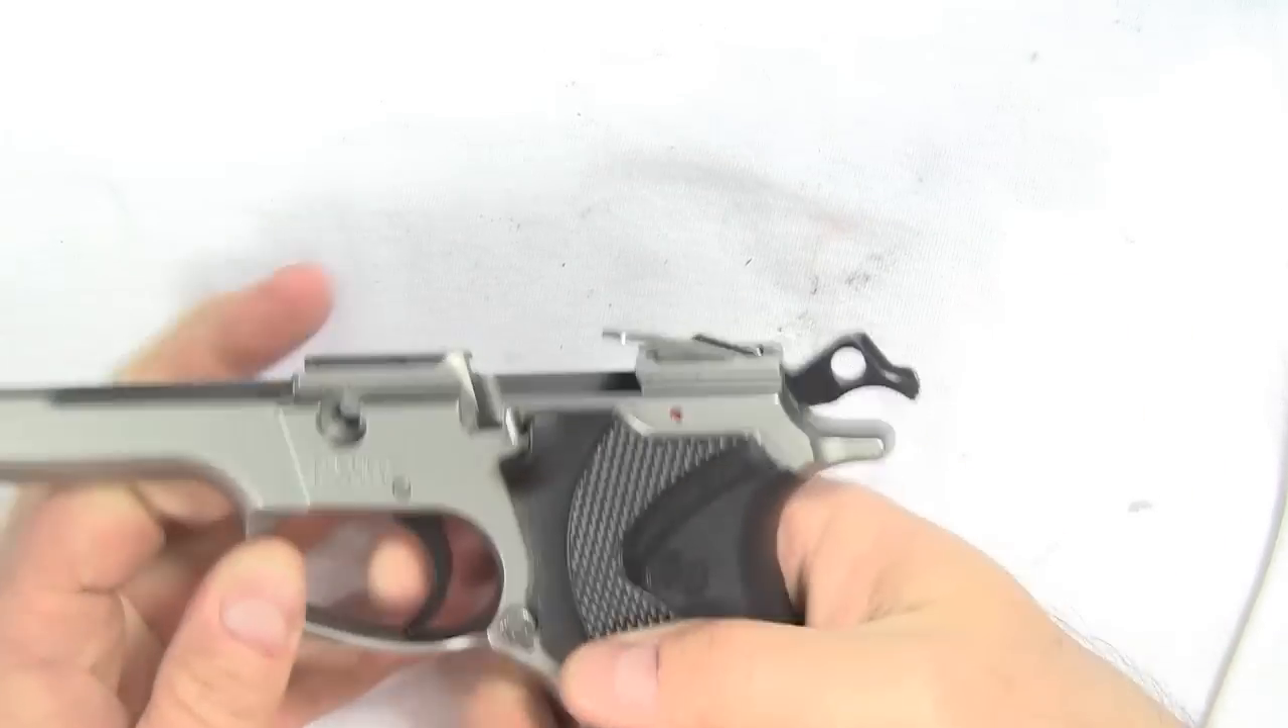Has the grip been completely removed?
No.